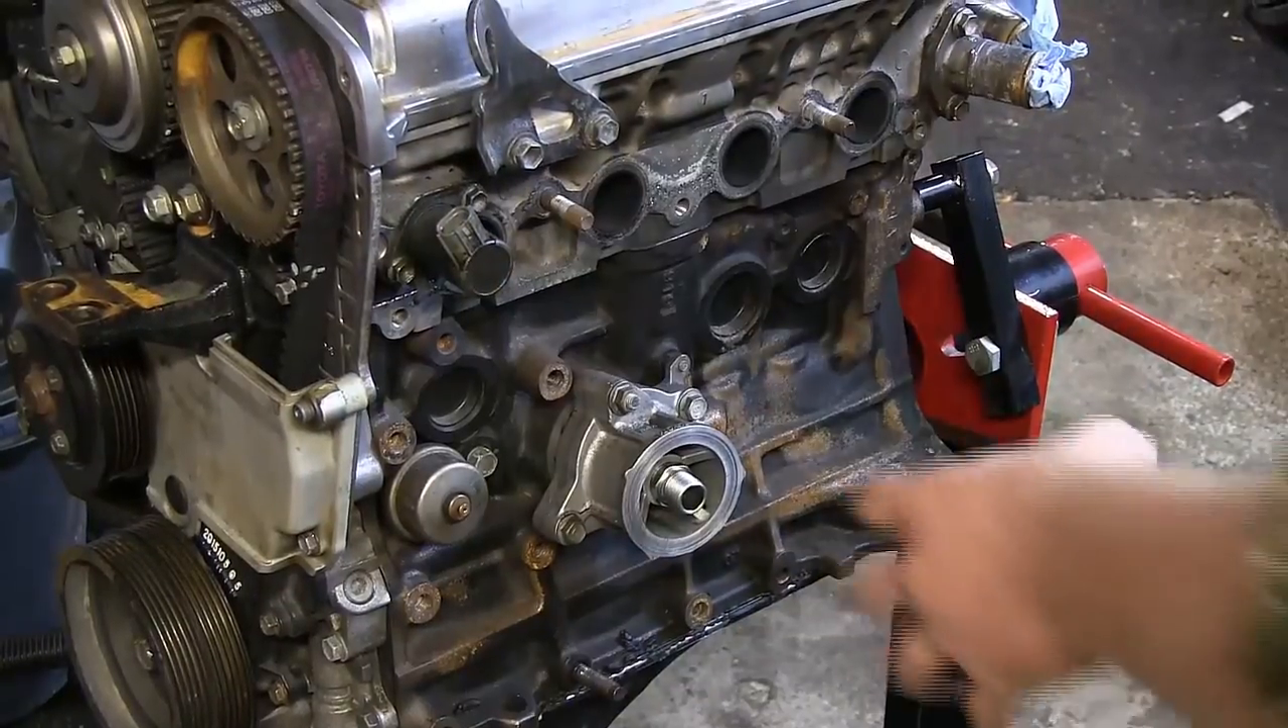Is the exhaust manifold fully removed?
Yes.